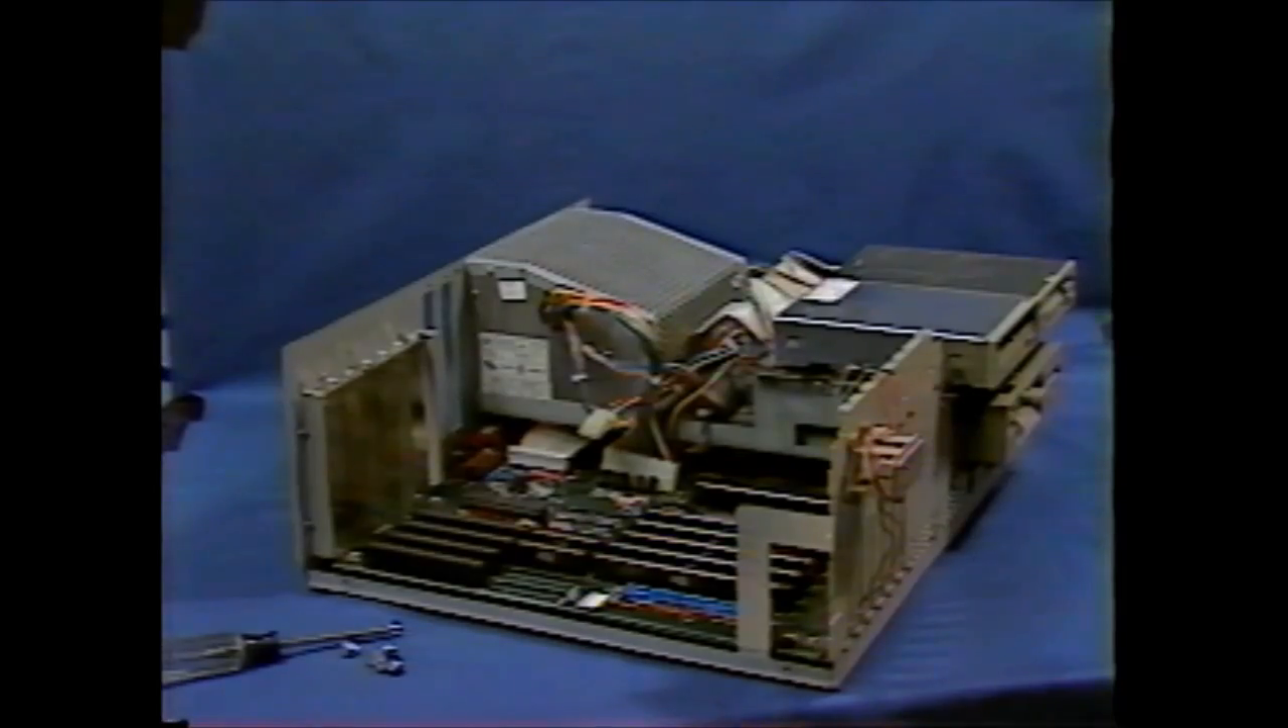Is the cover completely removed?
Yes.